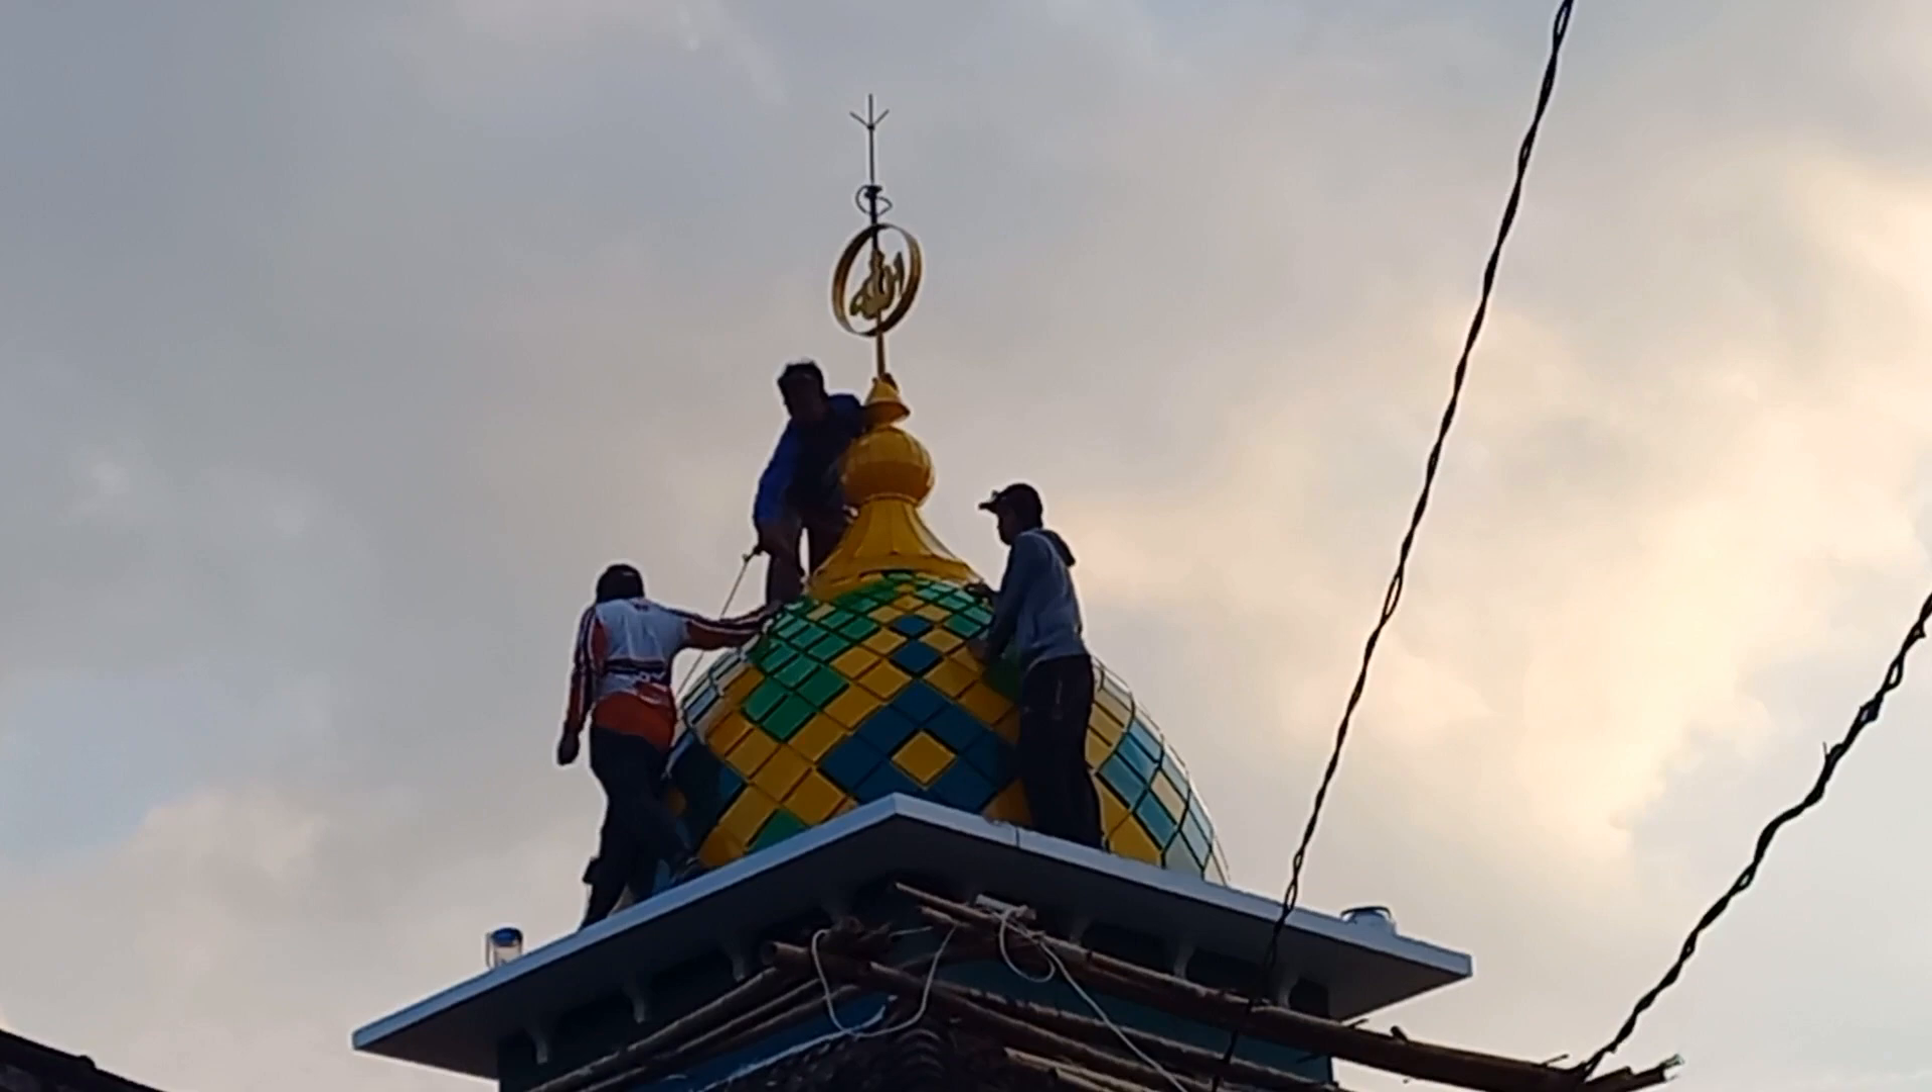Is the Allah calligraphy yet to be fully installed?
No.